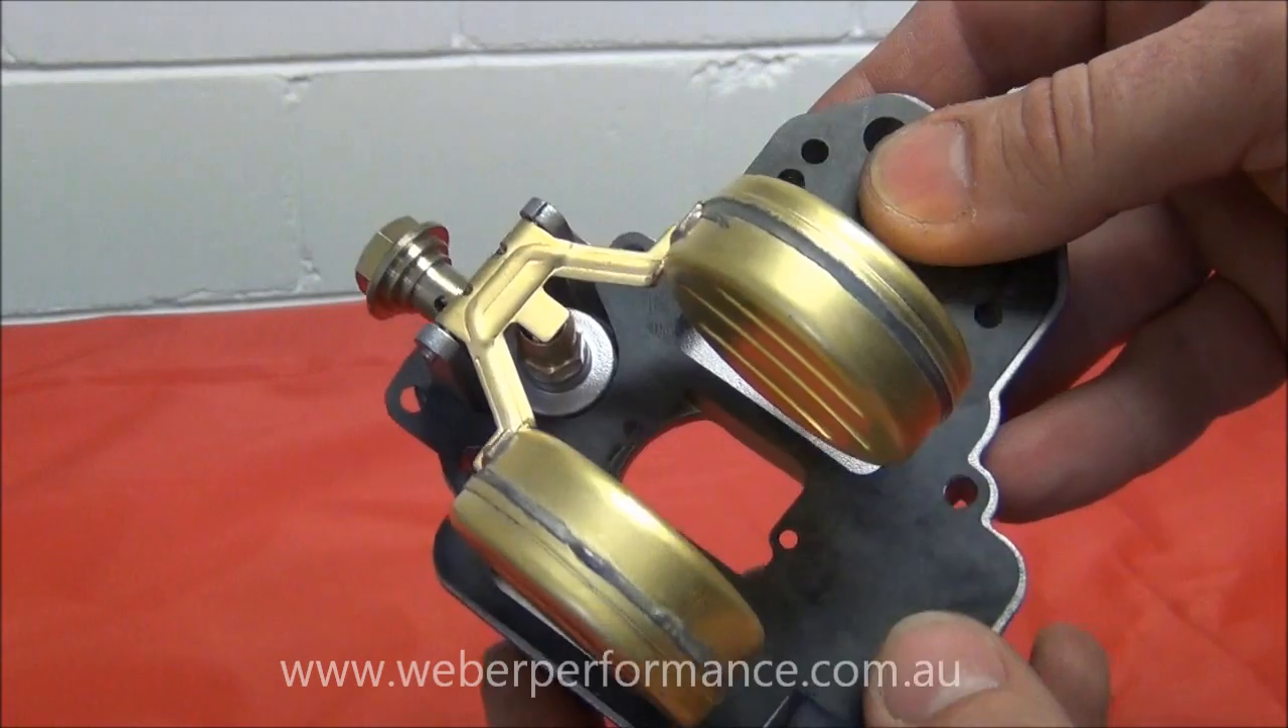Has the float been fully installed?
Yes.